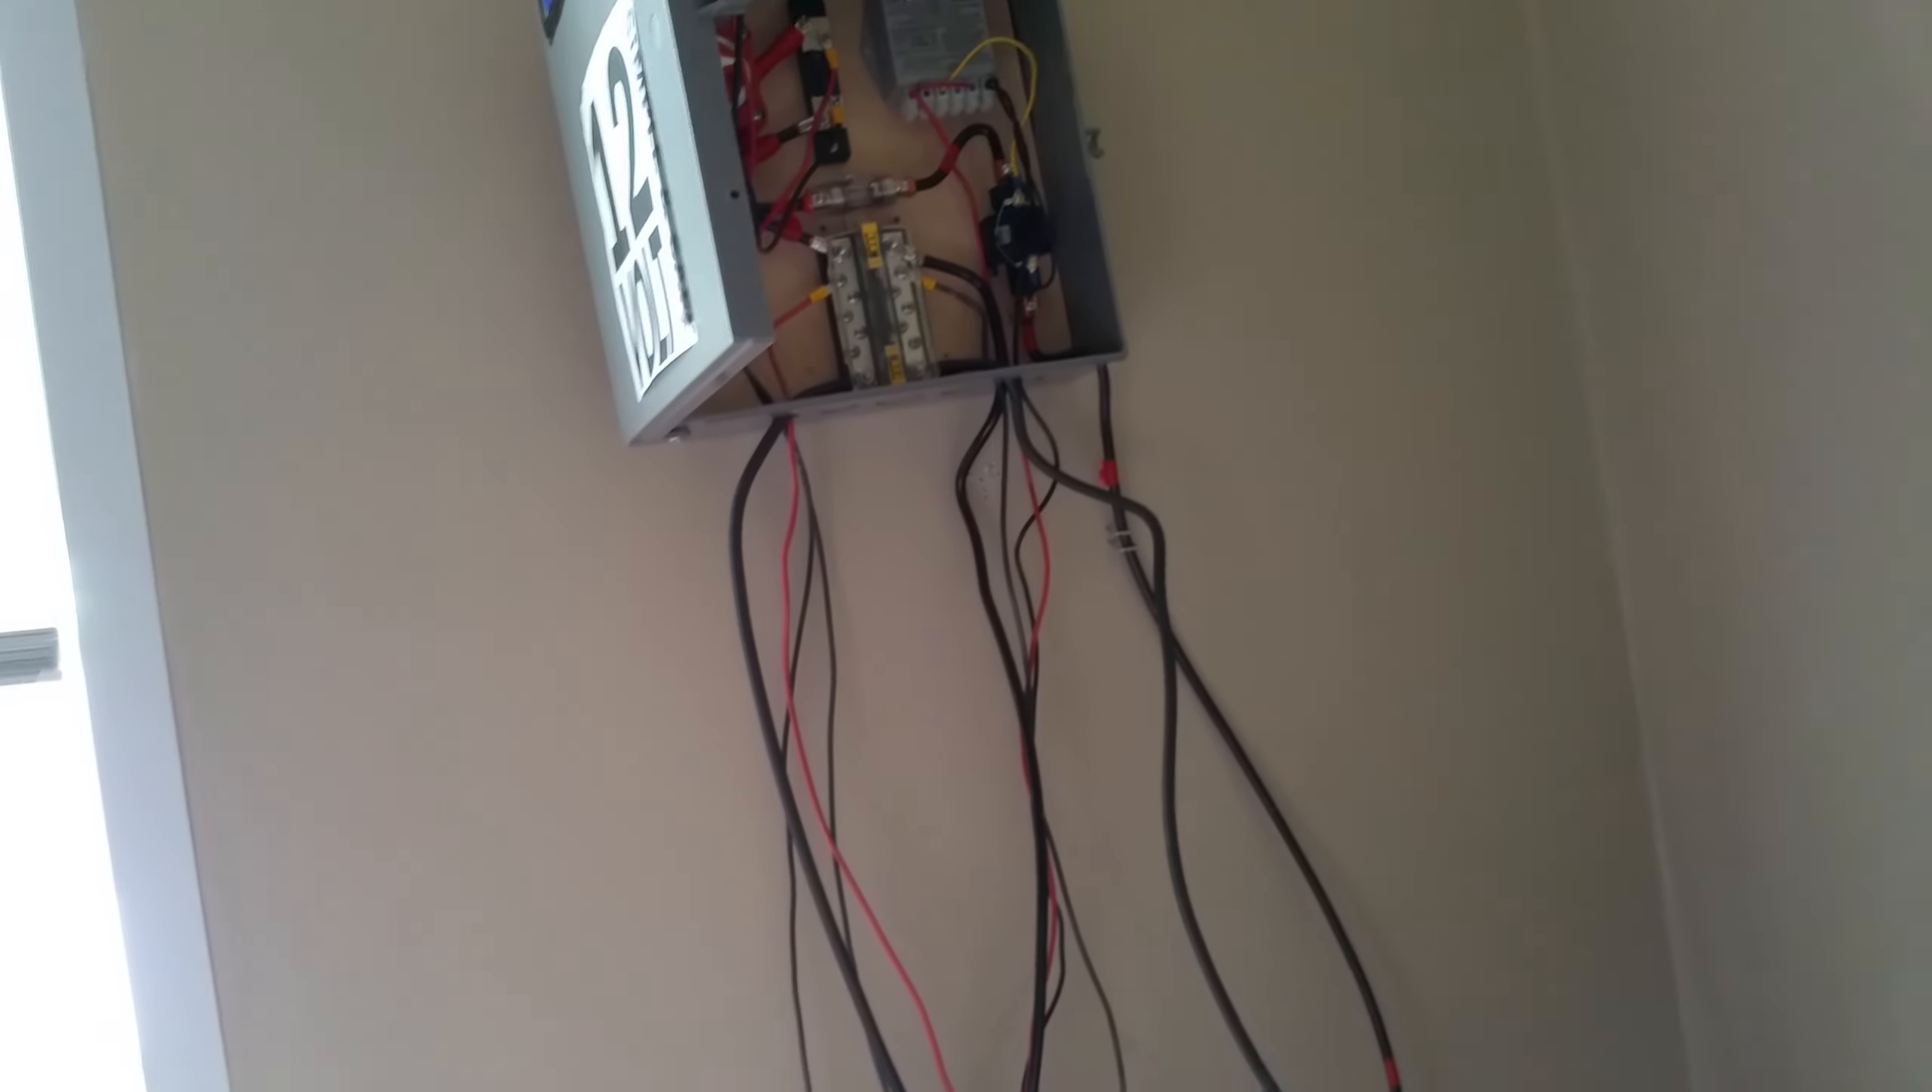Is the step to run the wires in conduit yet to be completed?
Yes.